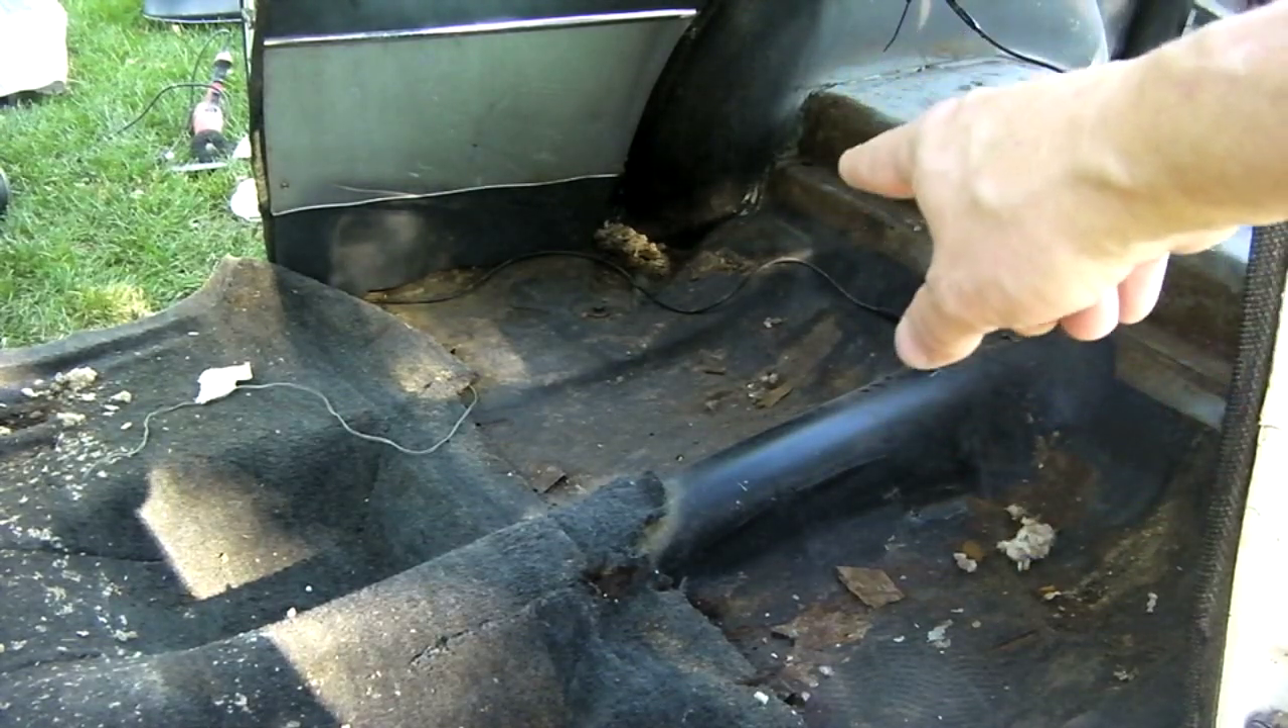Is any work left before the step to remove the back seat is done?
No.